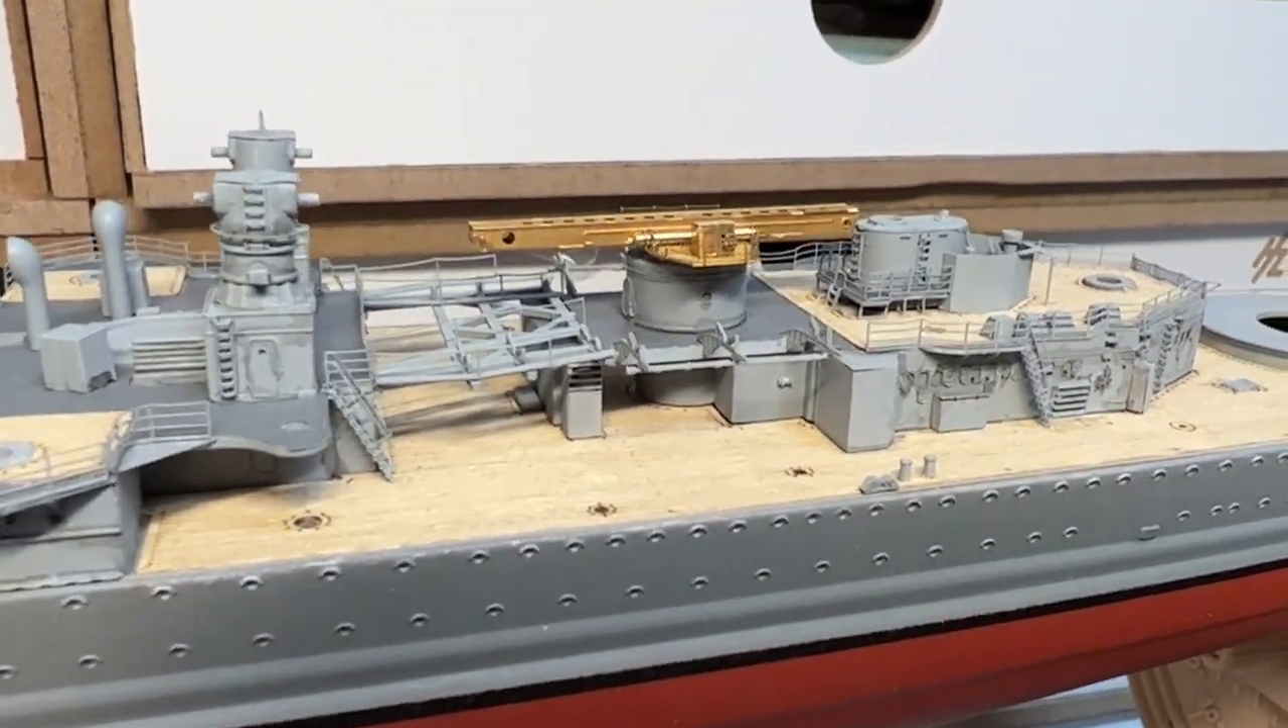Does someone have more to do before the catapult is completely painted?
Yes.